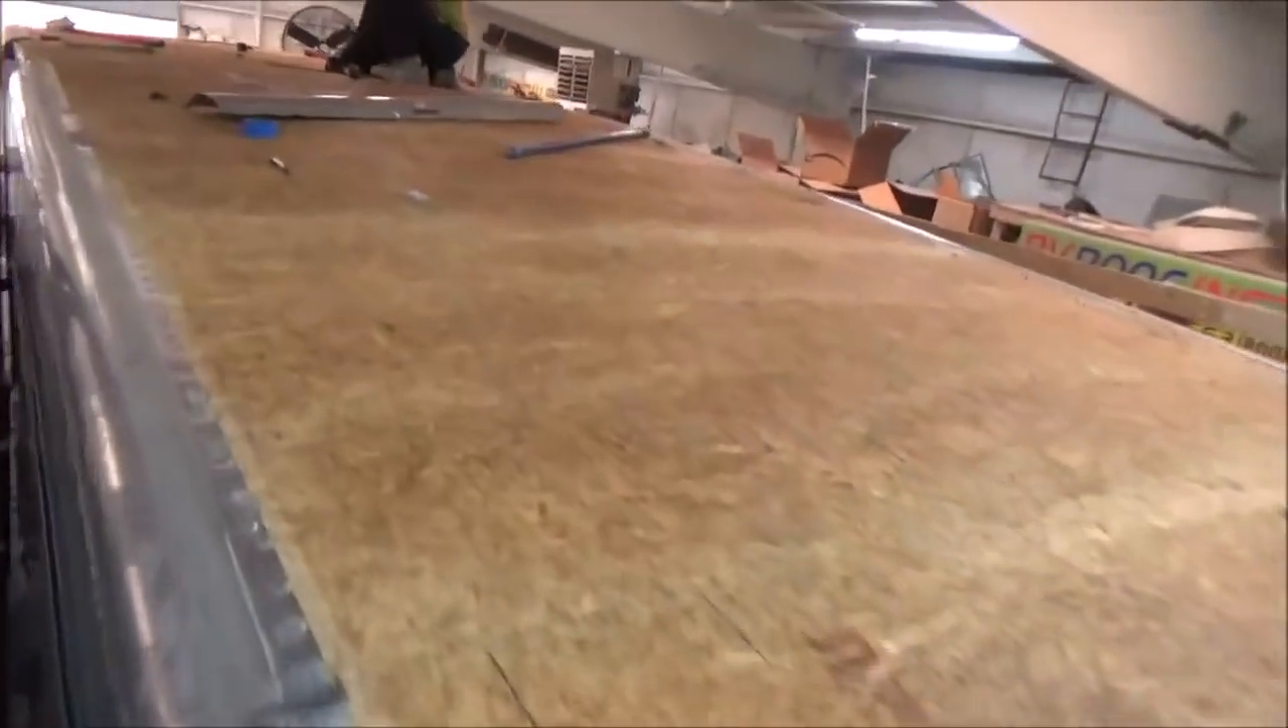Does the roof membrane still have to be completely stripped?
No.